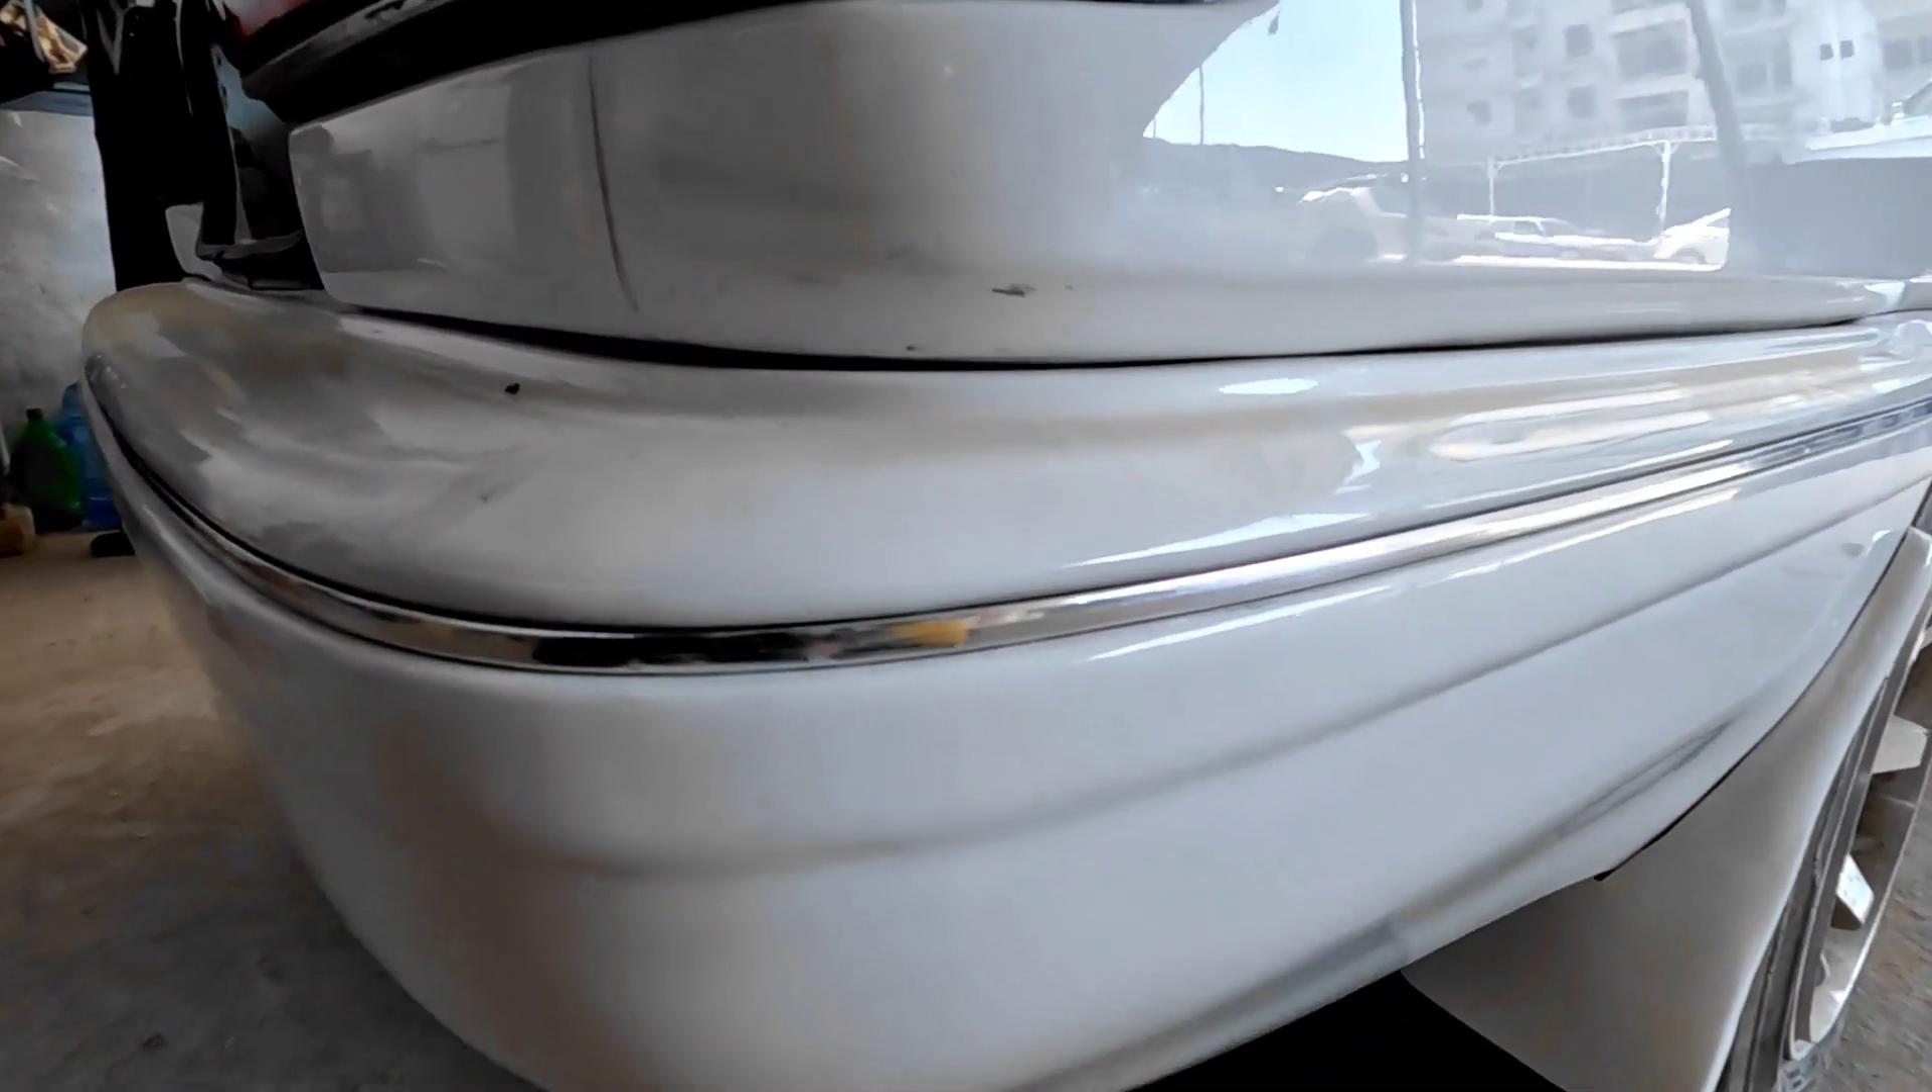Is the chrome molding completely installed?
Yes.